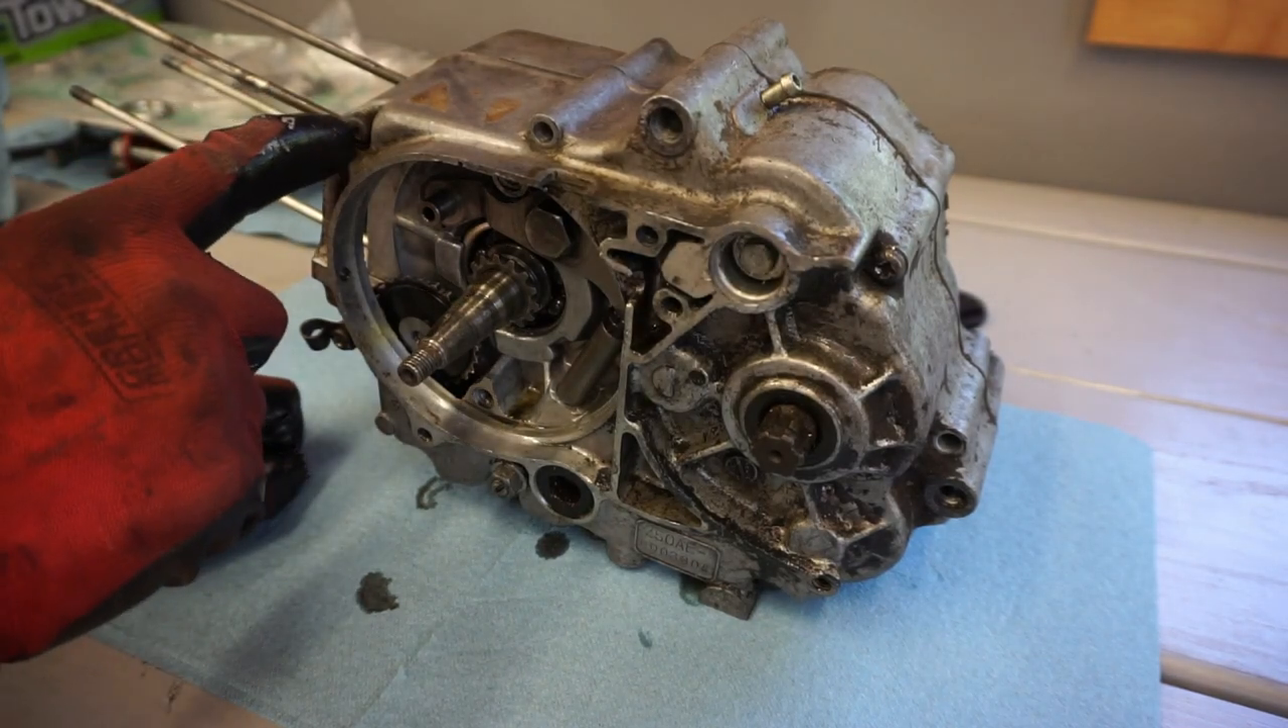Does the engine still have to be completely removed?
No.